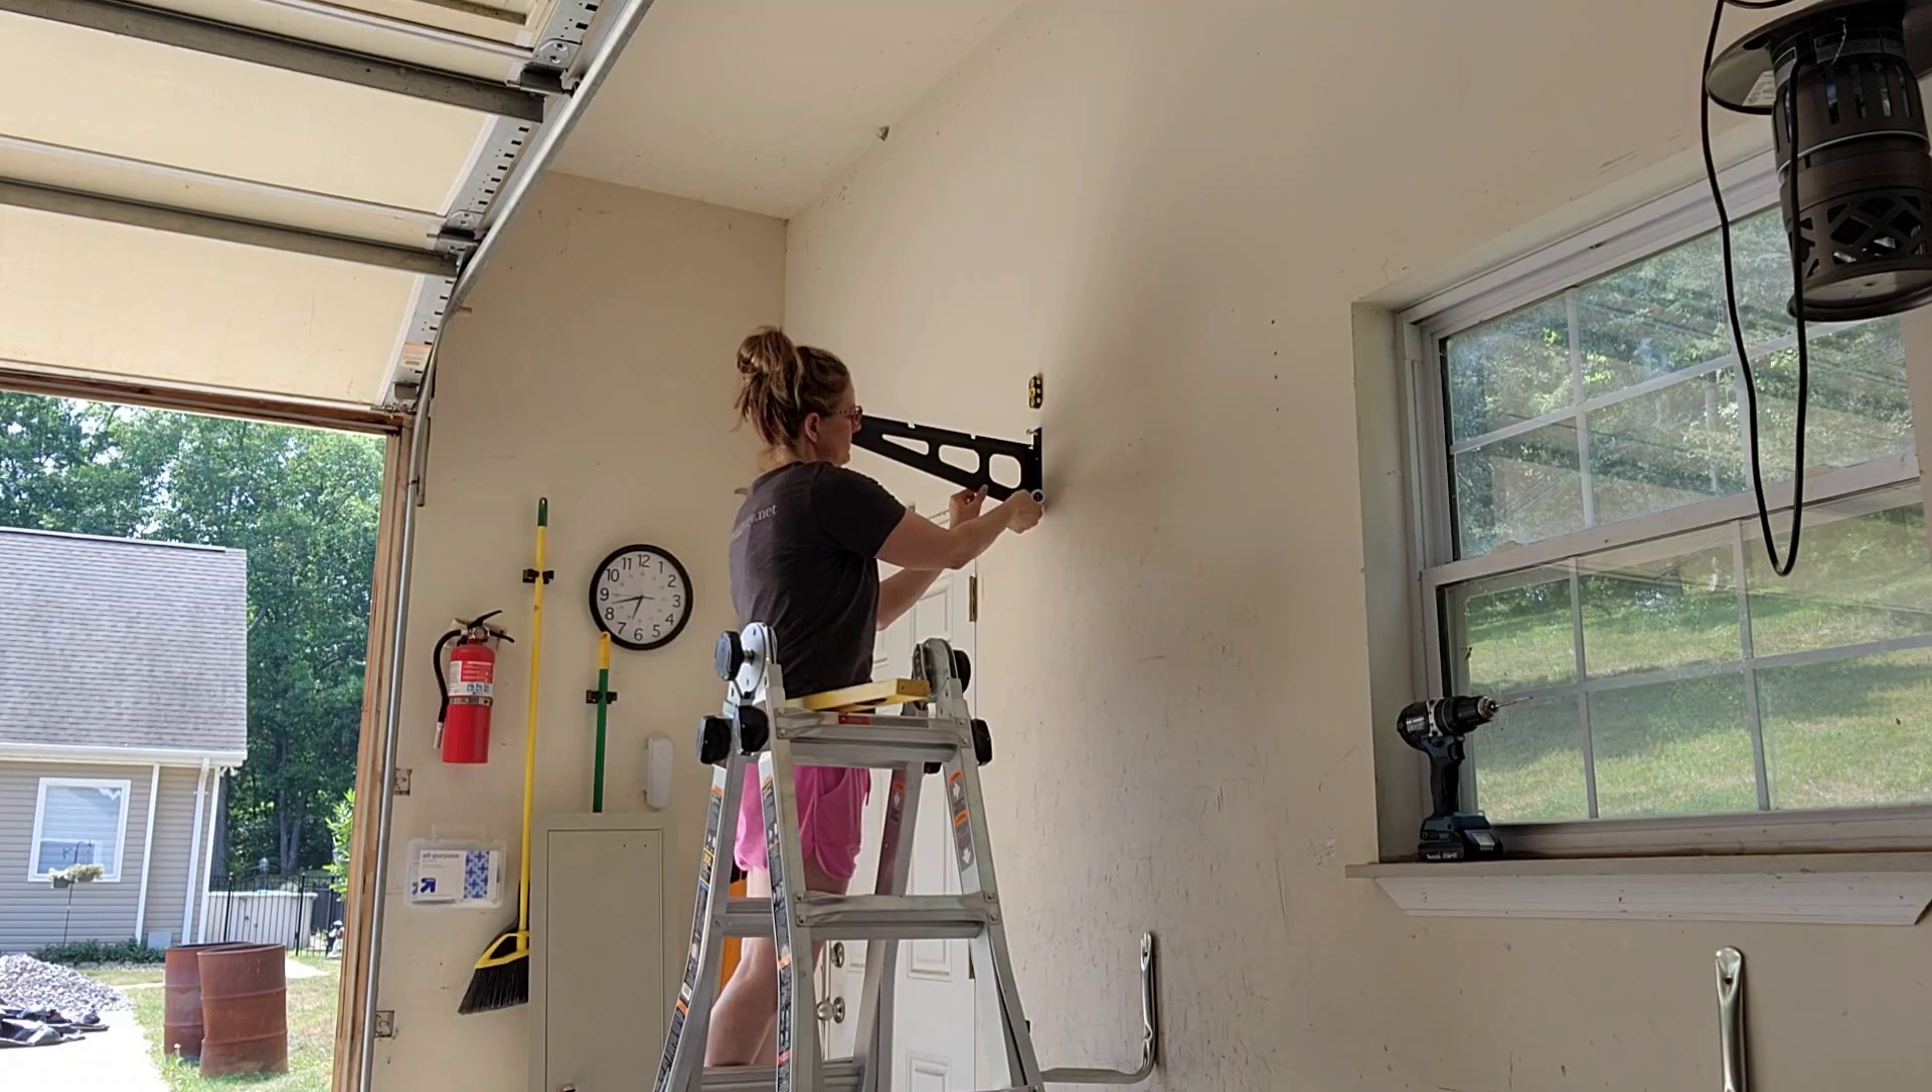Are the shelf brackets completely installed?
No.